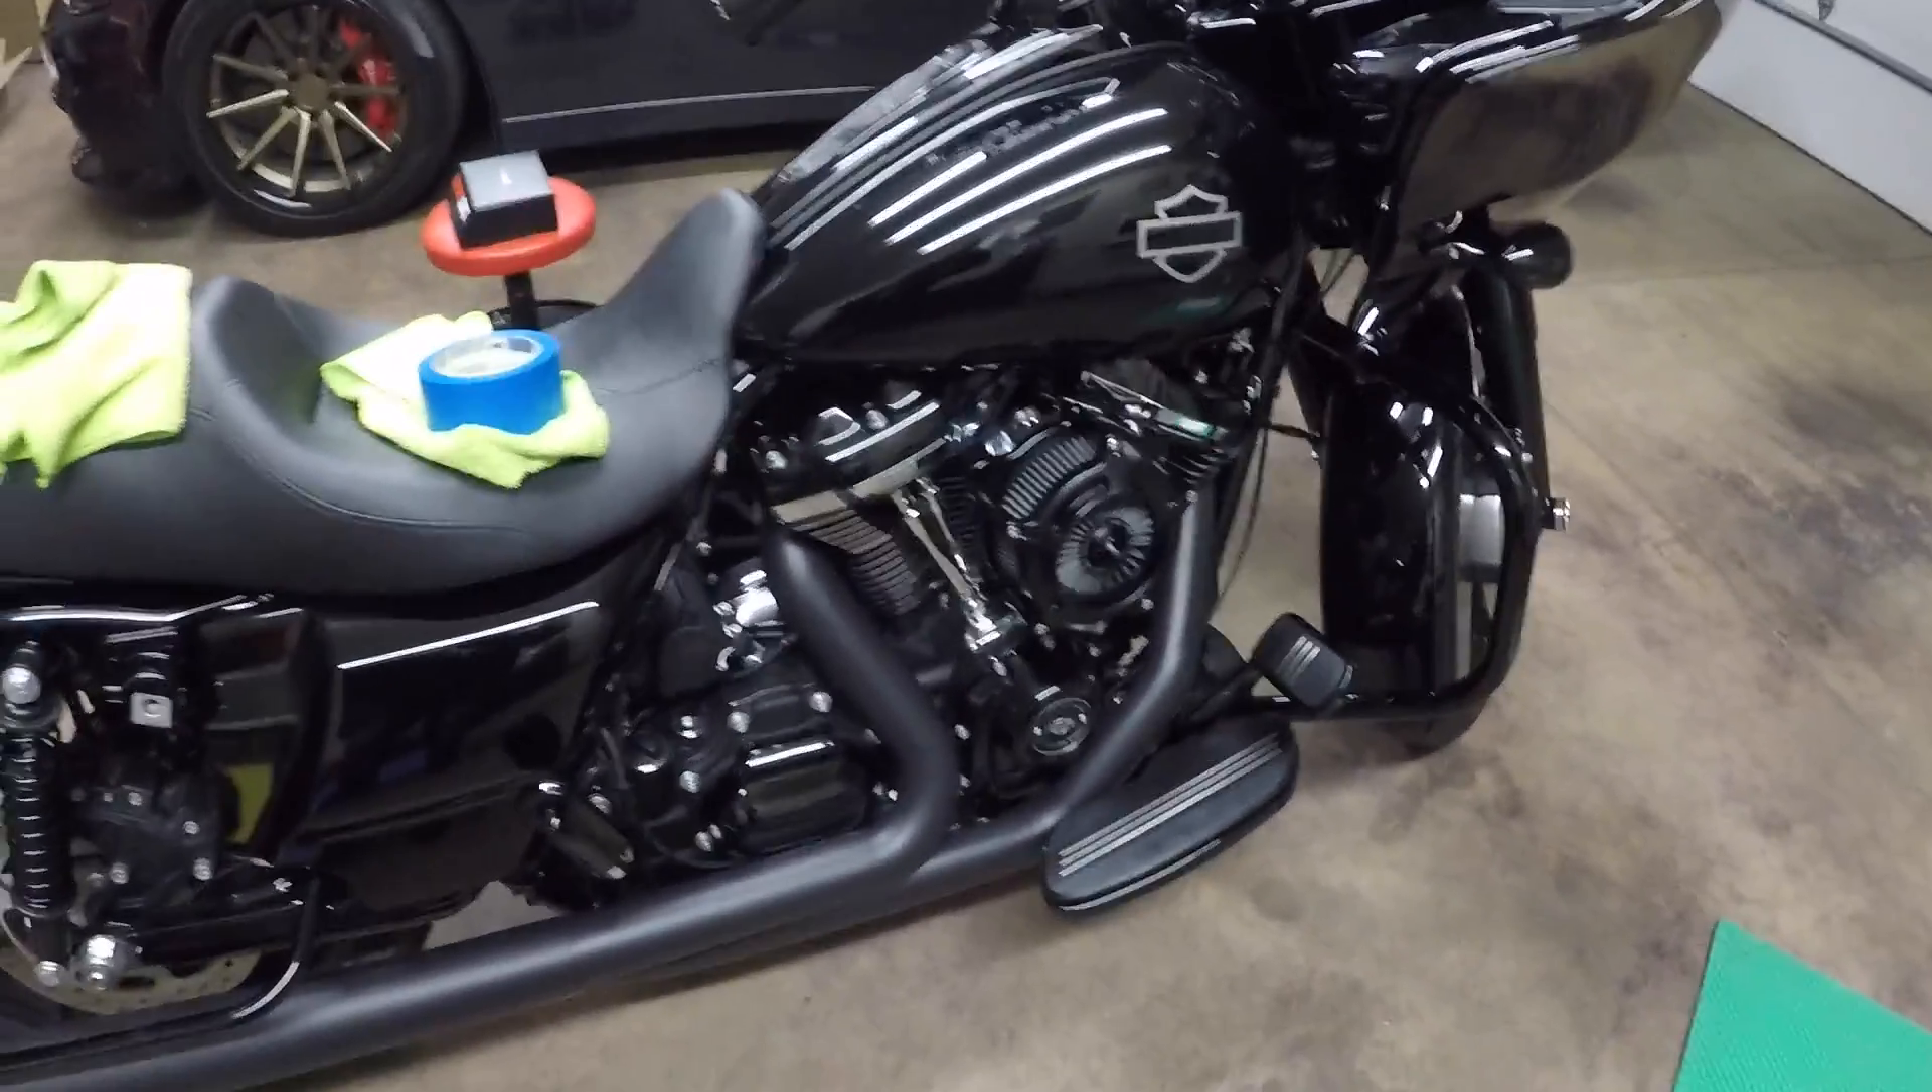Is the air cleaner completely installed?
Yes.